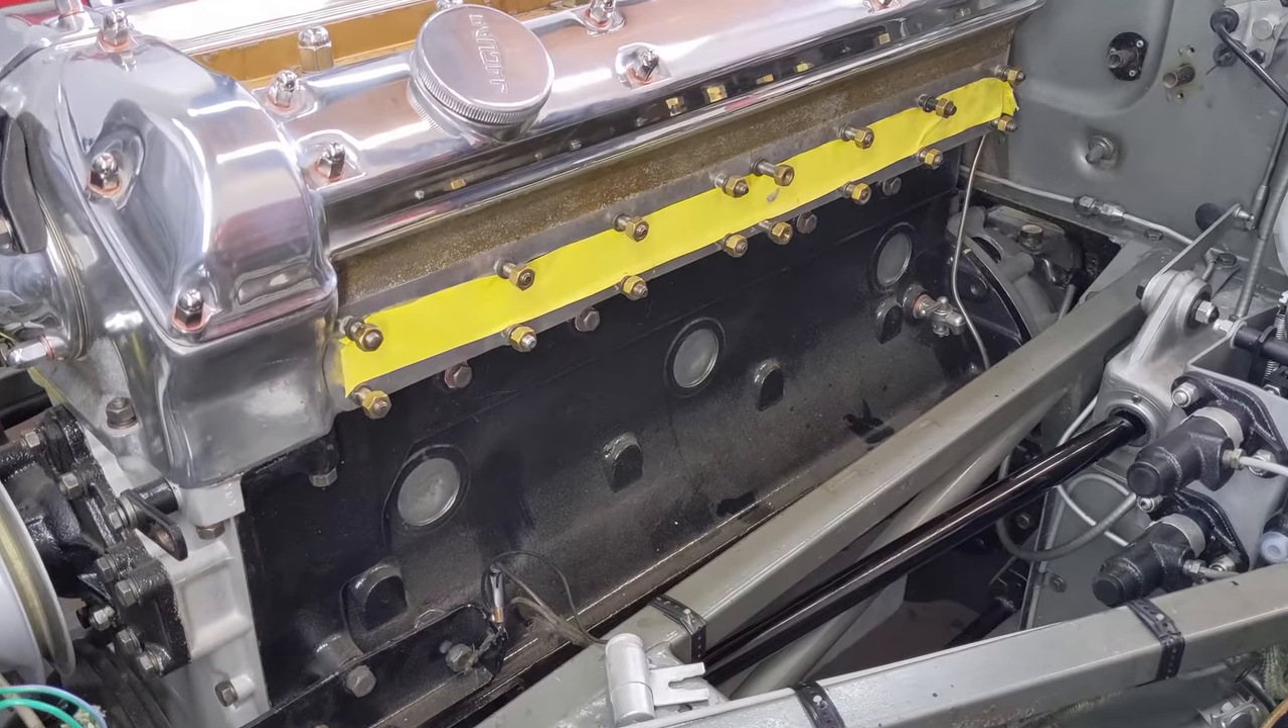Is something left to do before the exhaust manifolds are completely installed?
Yes.